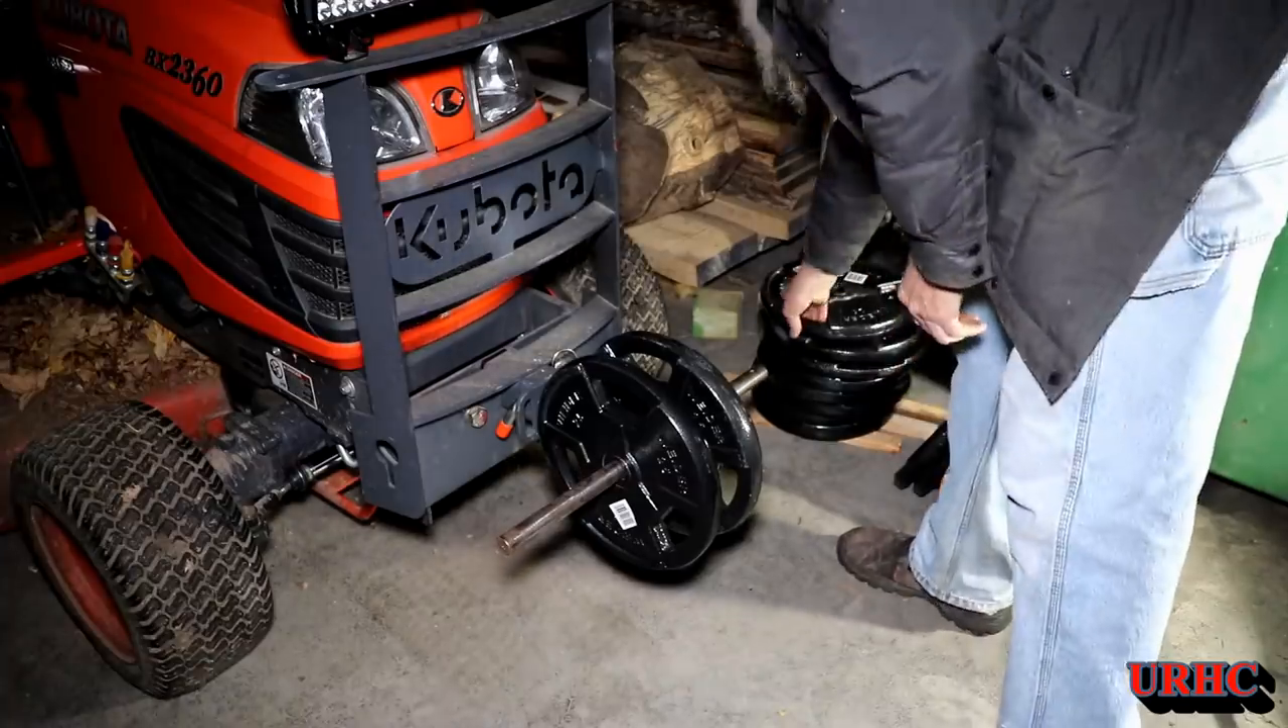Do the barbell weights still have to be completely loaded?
Yes.